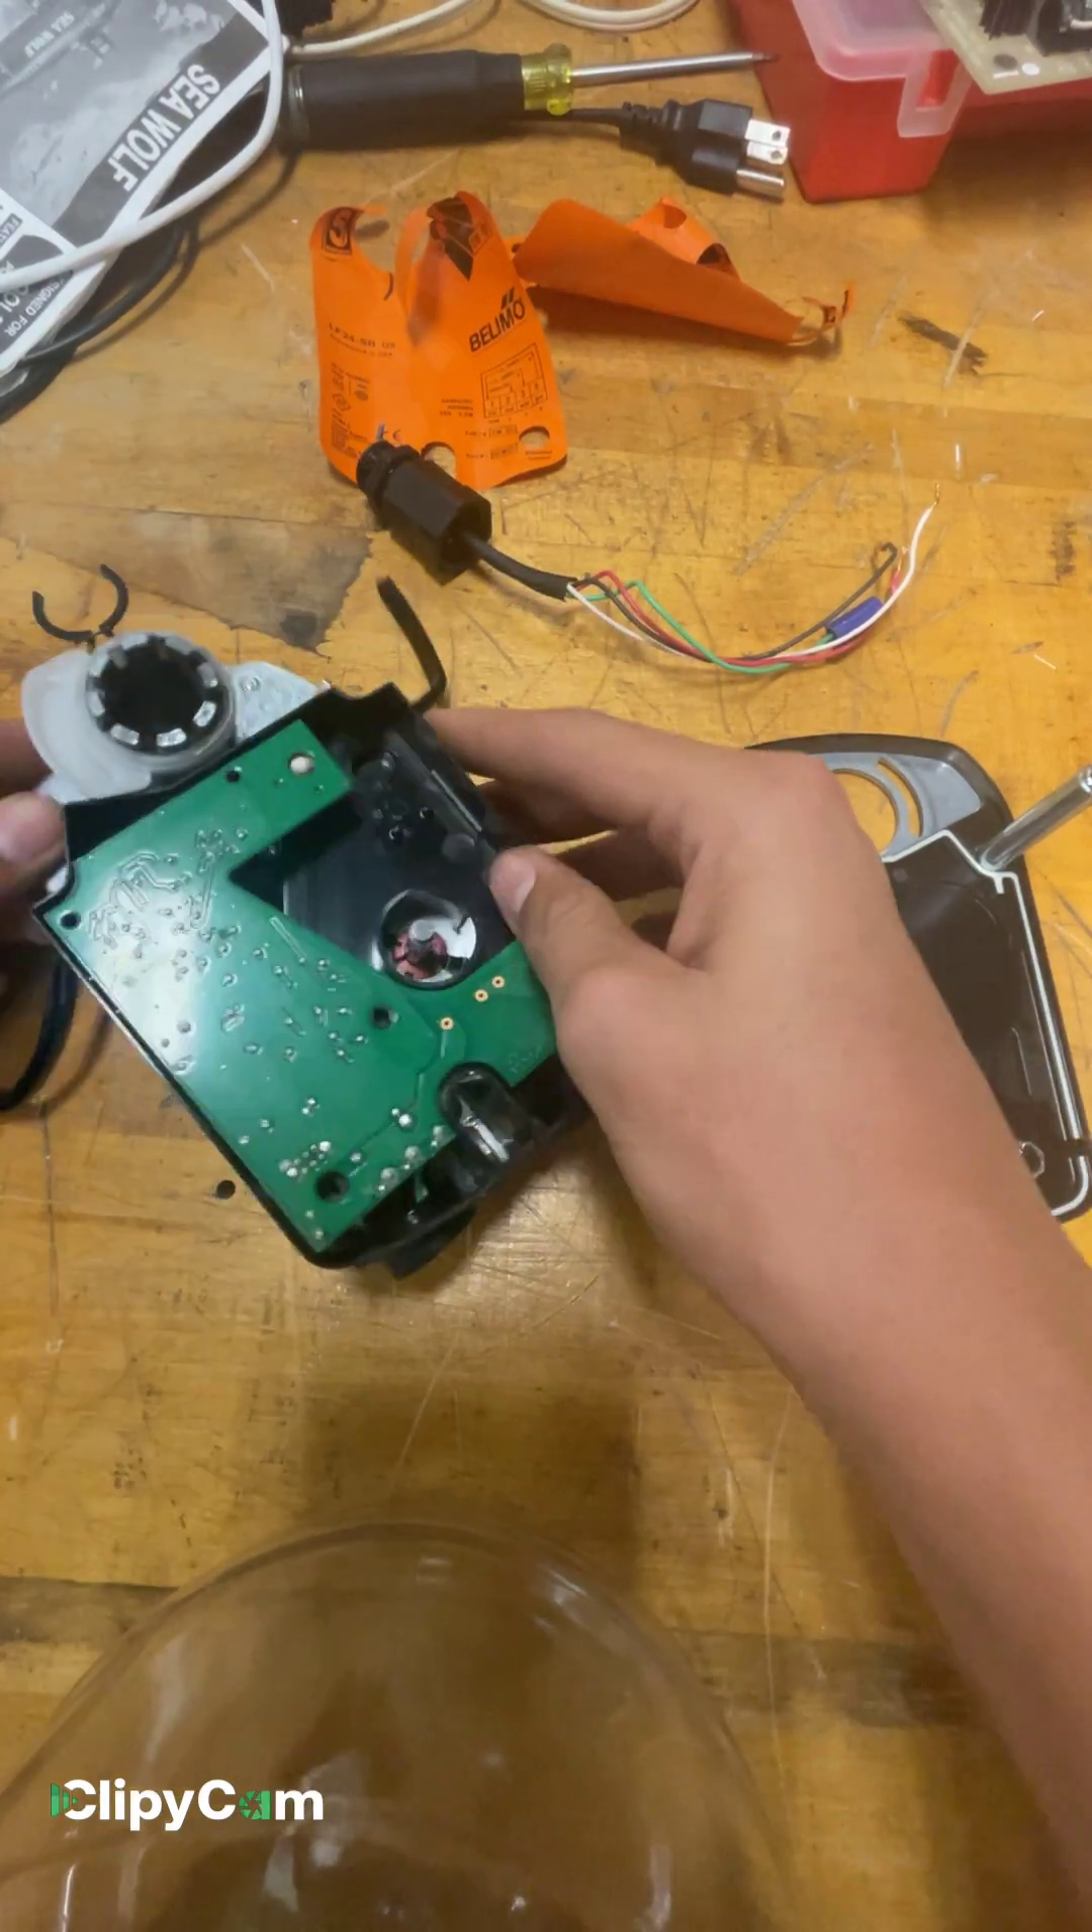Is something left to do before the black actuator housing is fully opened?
No.